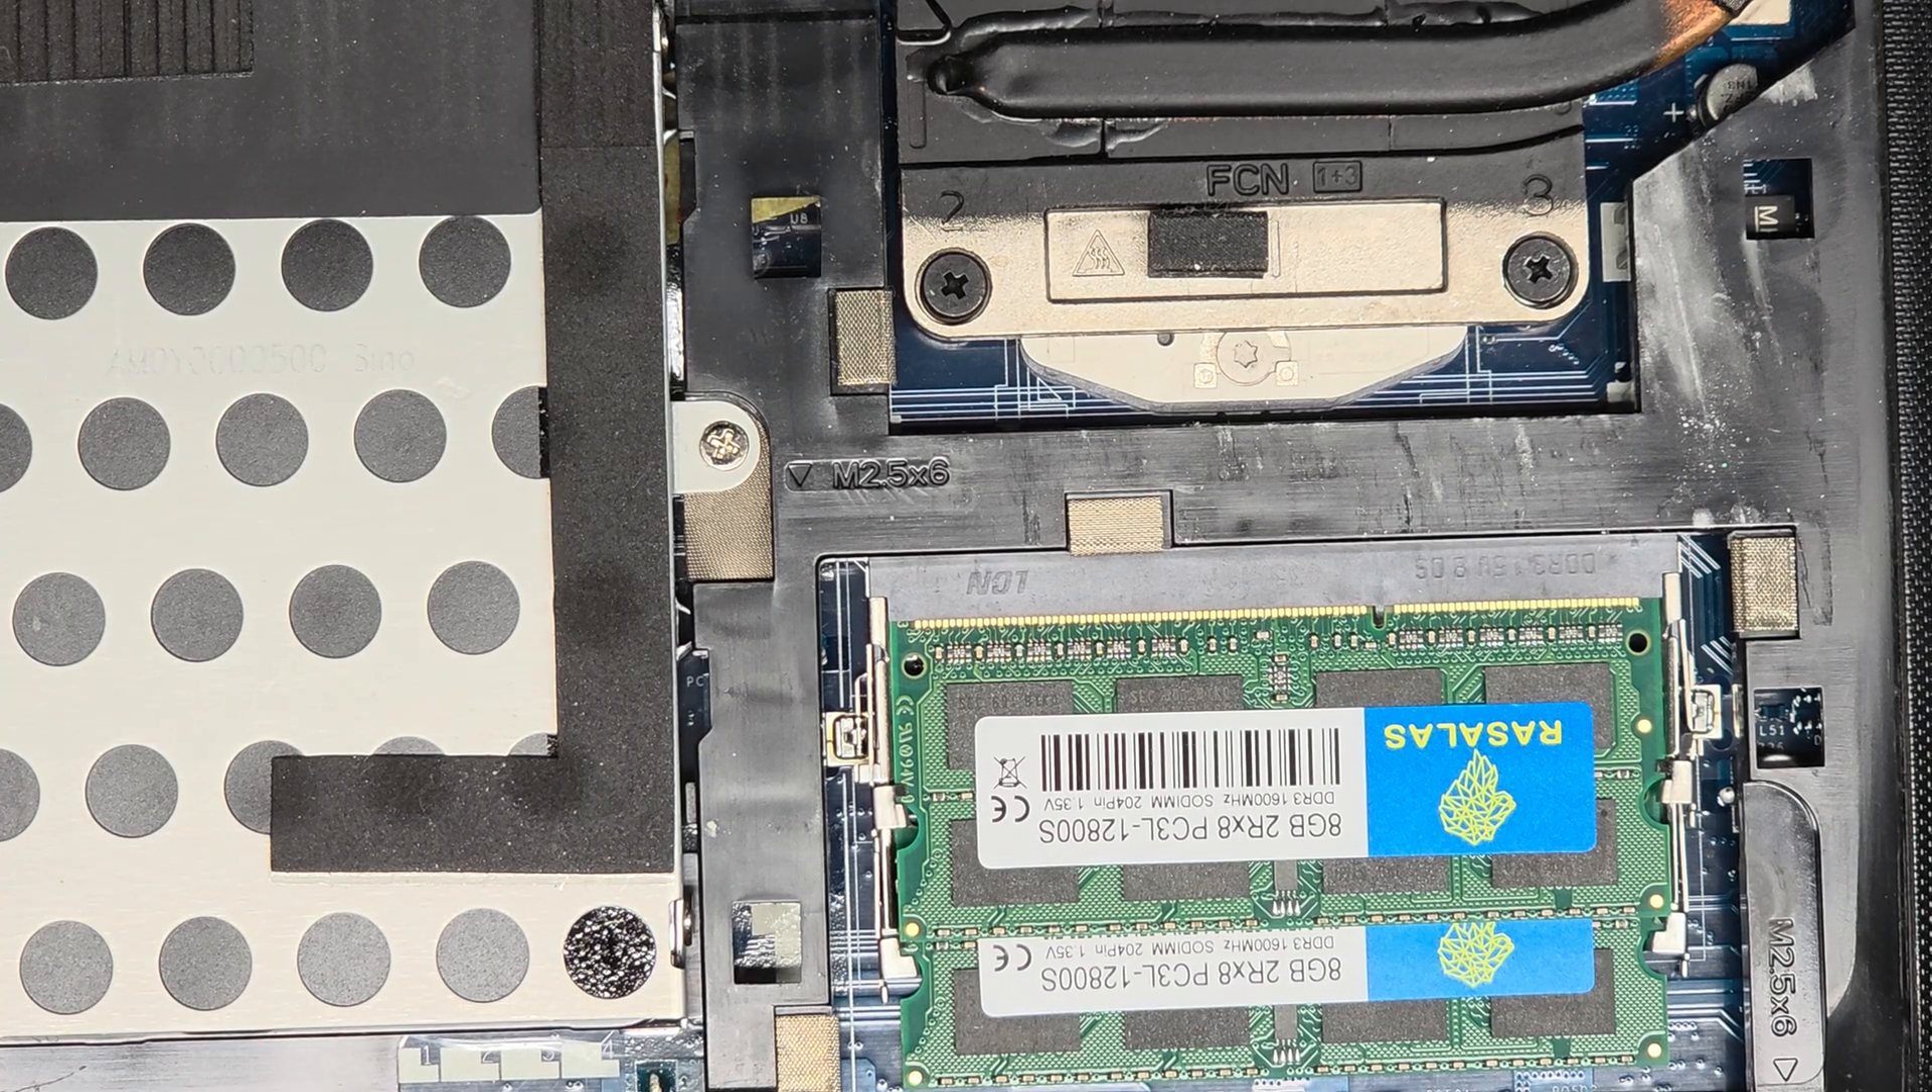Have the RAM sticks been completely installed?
Yes.